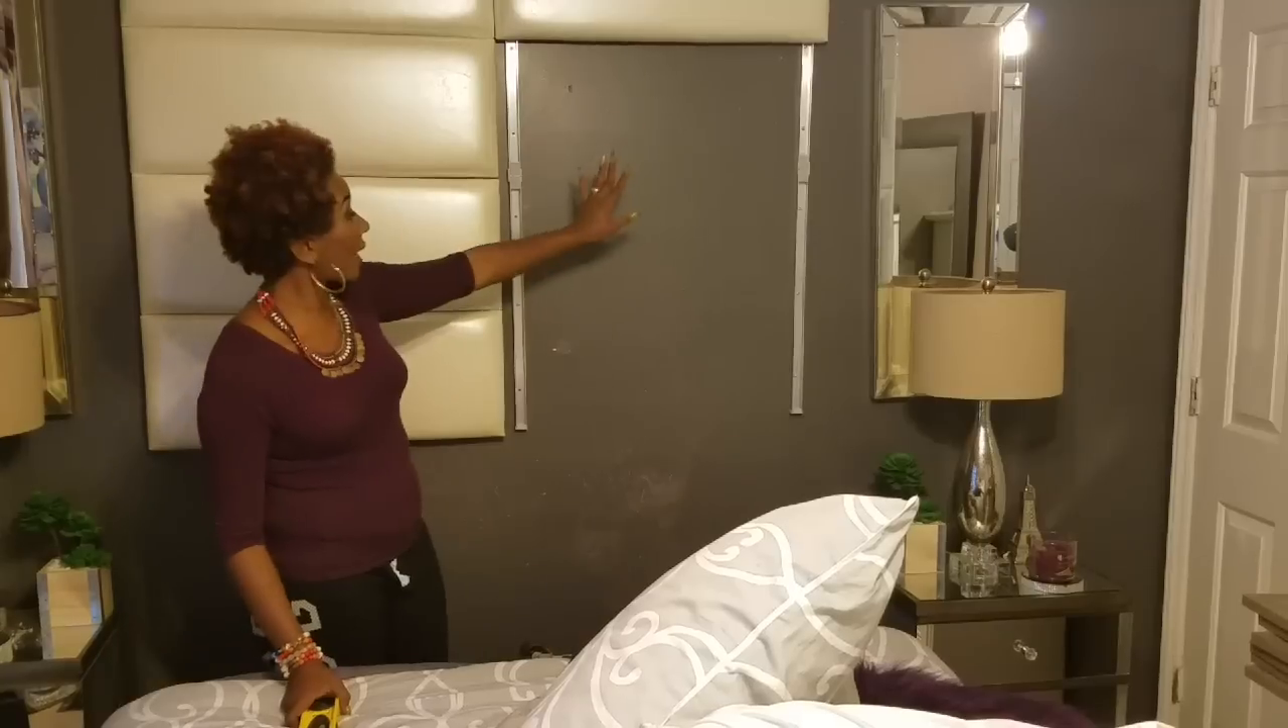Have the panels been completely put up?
No.